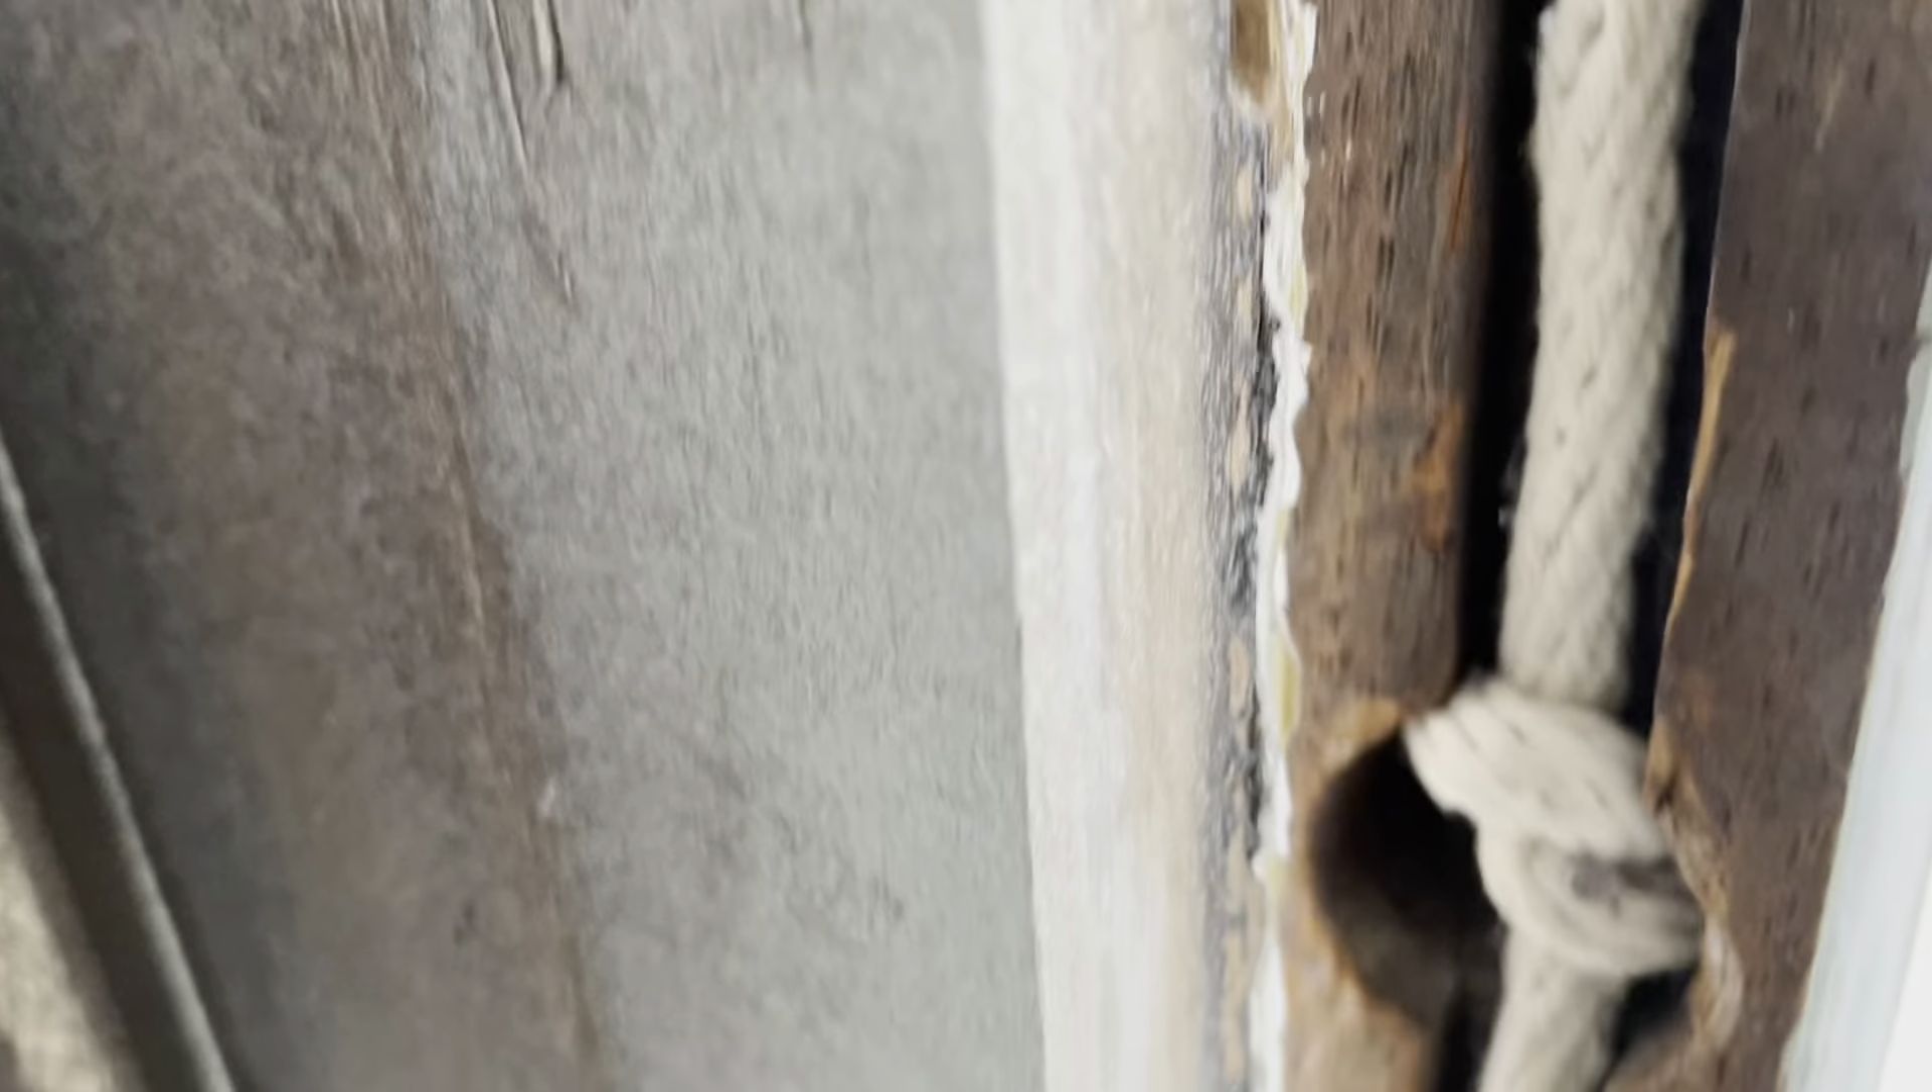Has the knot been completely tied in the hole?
Yes.